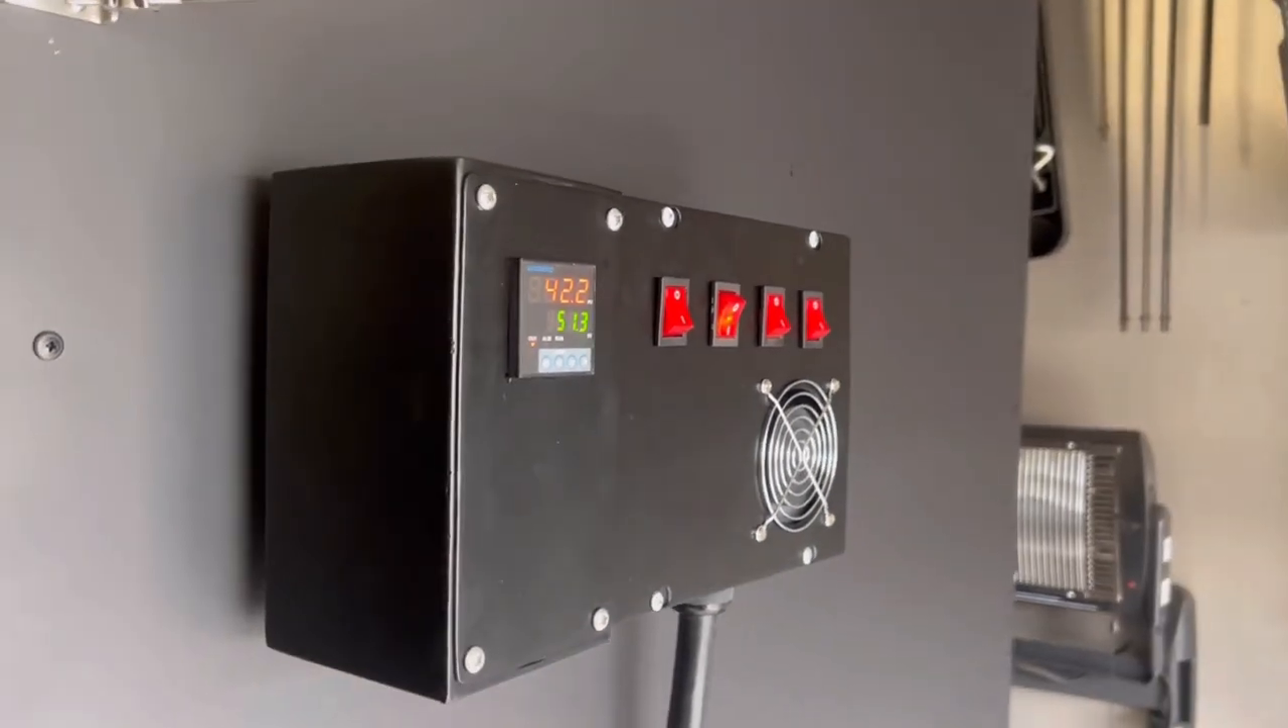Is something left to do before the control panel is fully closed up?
No.